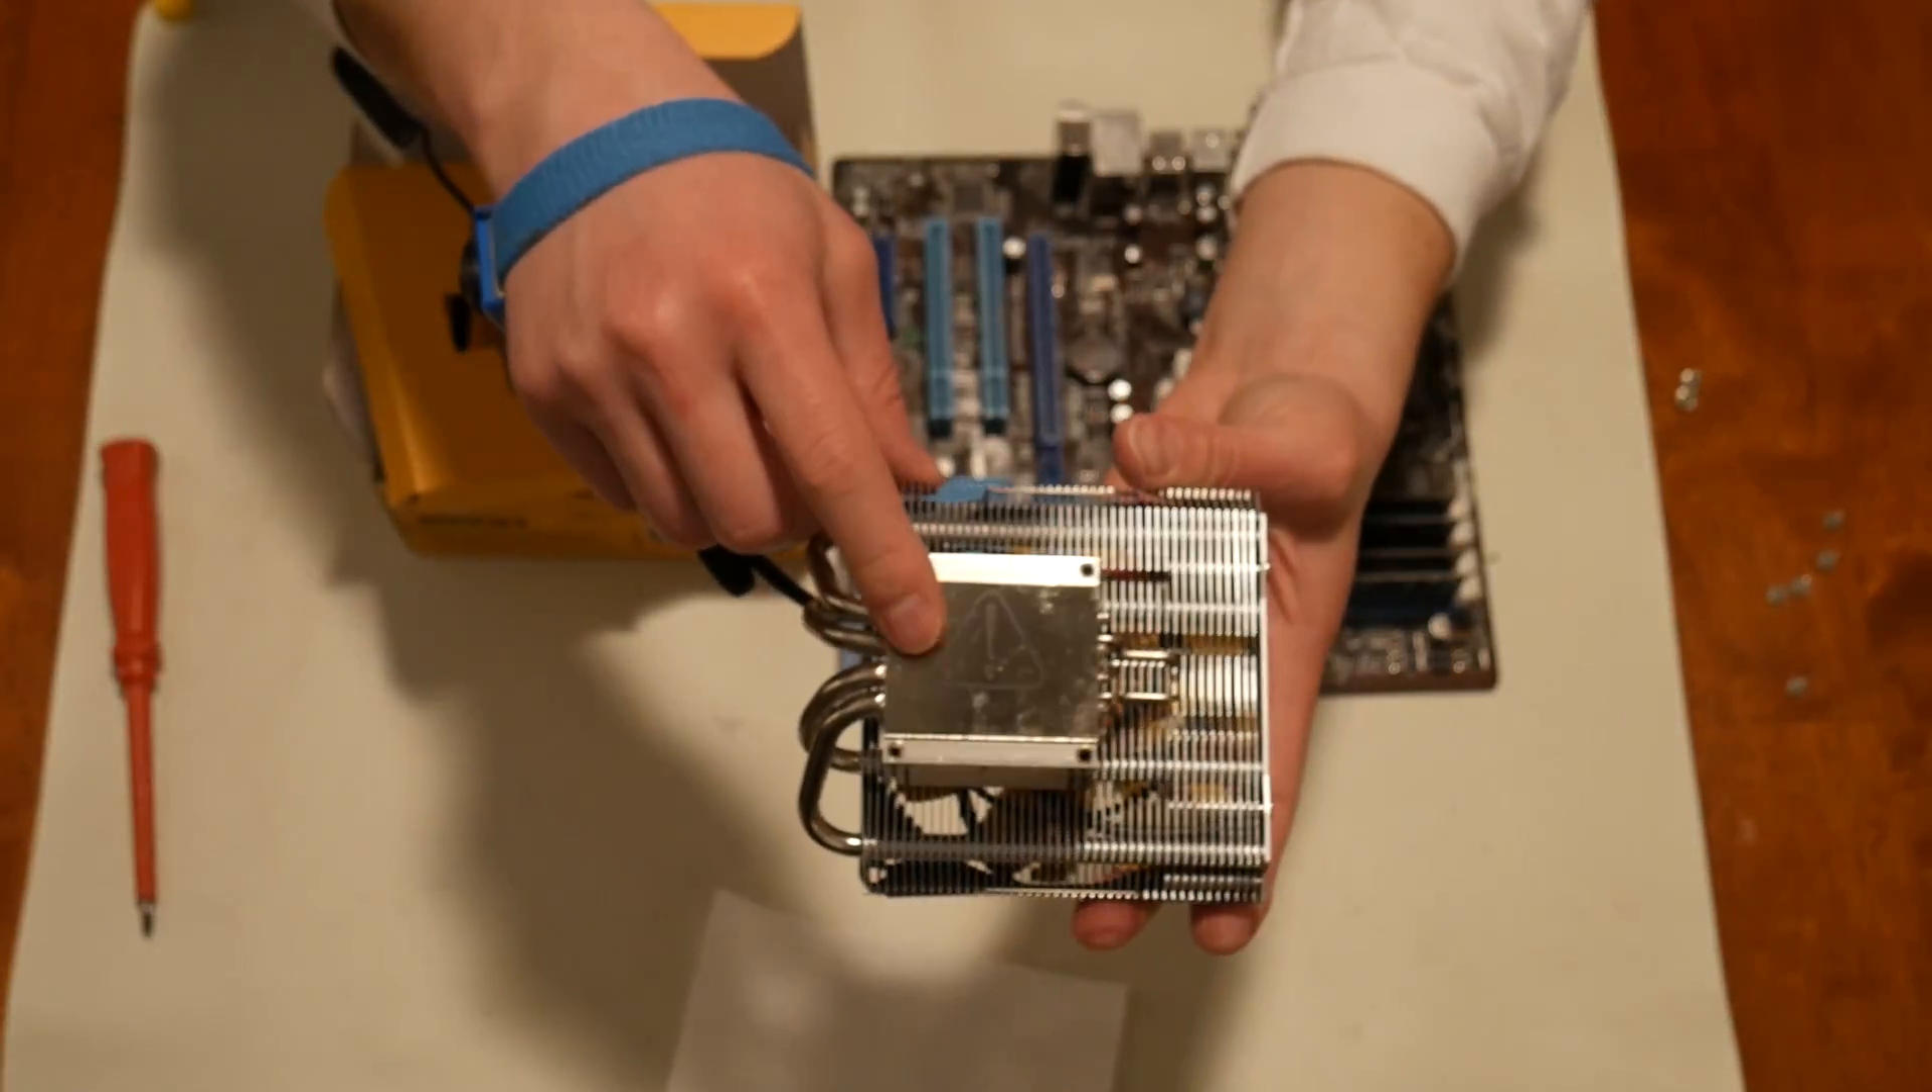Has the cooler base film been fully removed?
No.